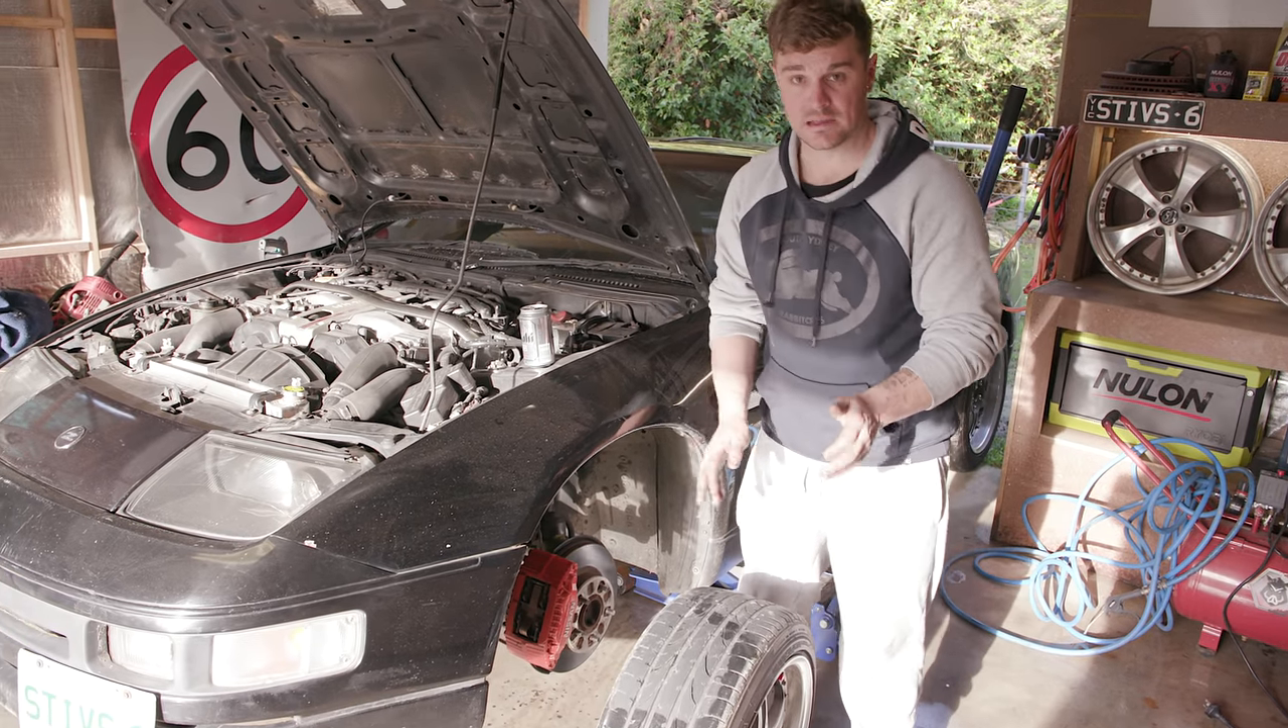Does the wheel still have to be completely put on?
Yes.